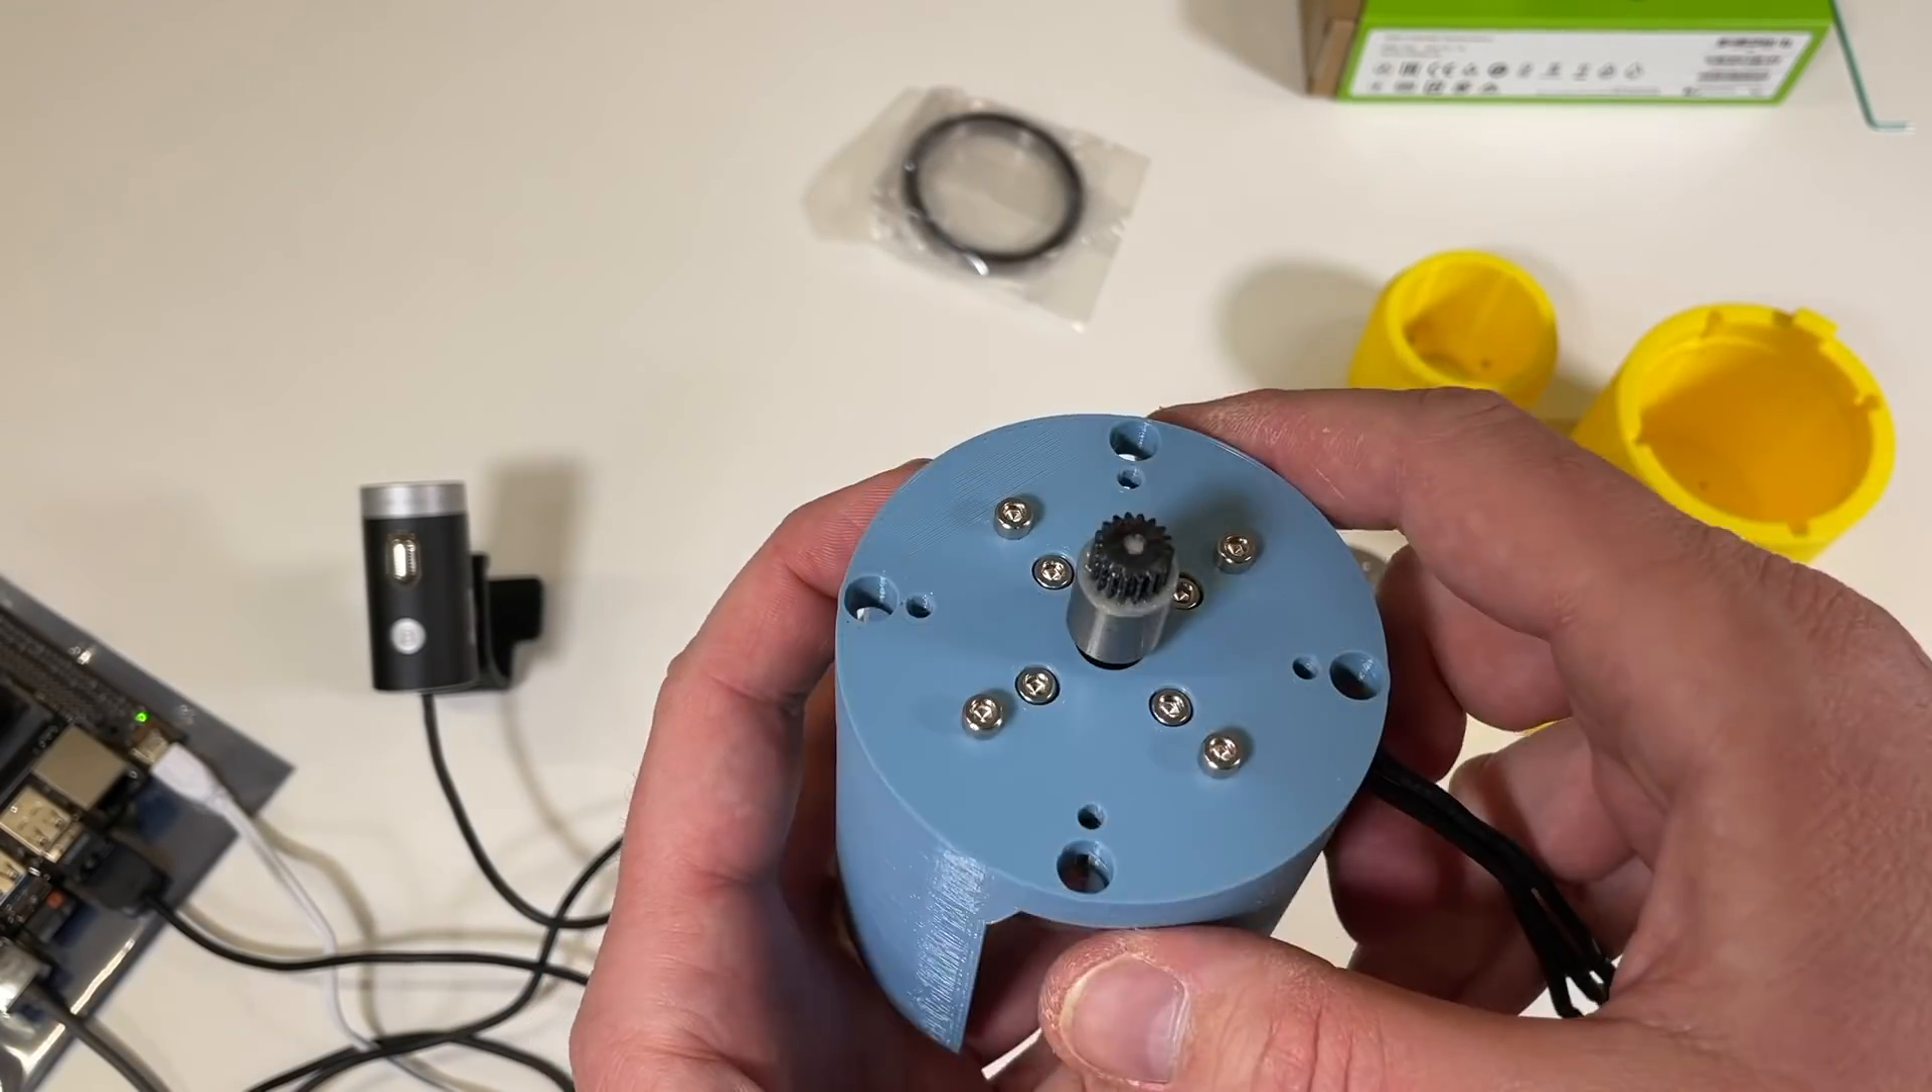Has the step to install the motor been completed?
Yes.